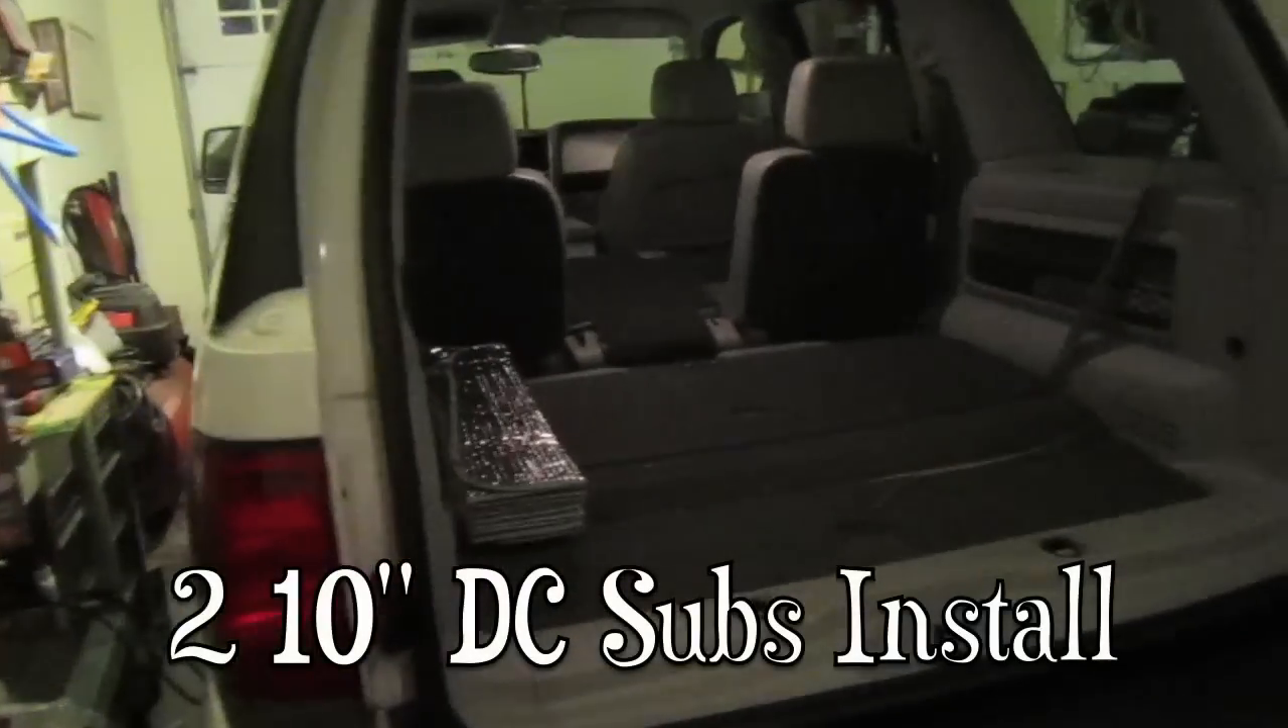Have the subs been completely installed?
No.